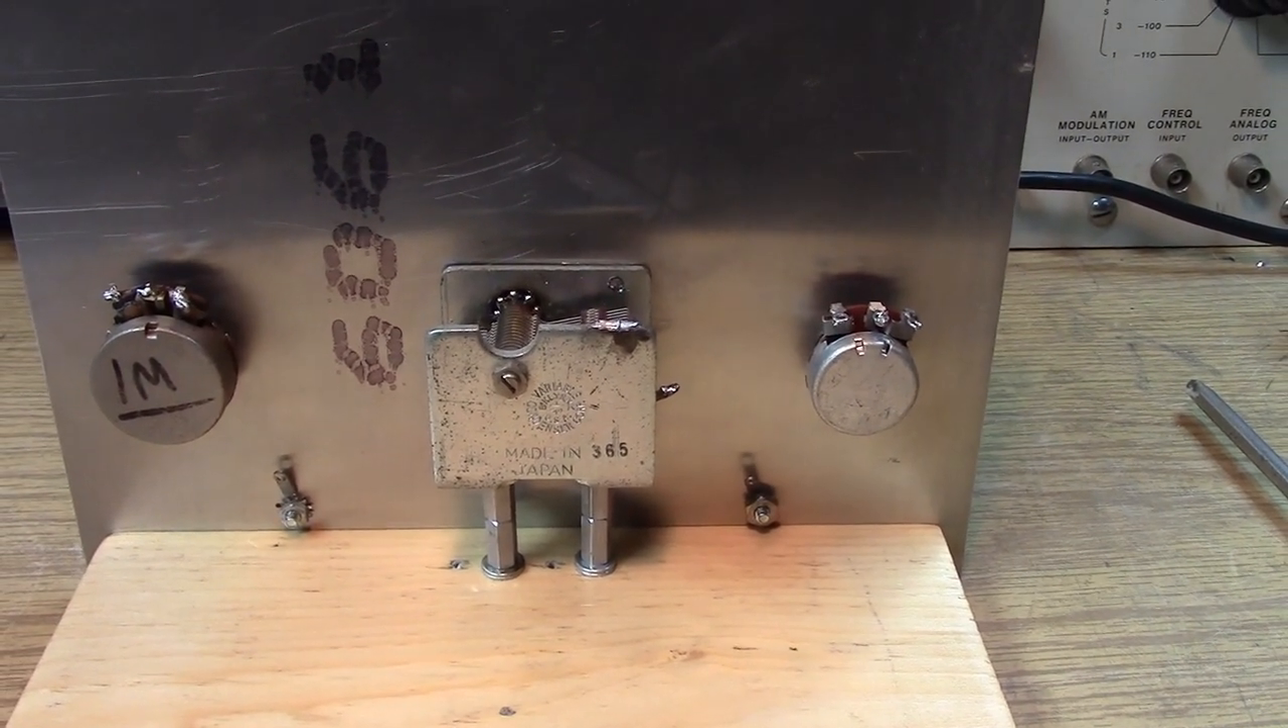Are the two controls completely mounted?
Yes.